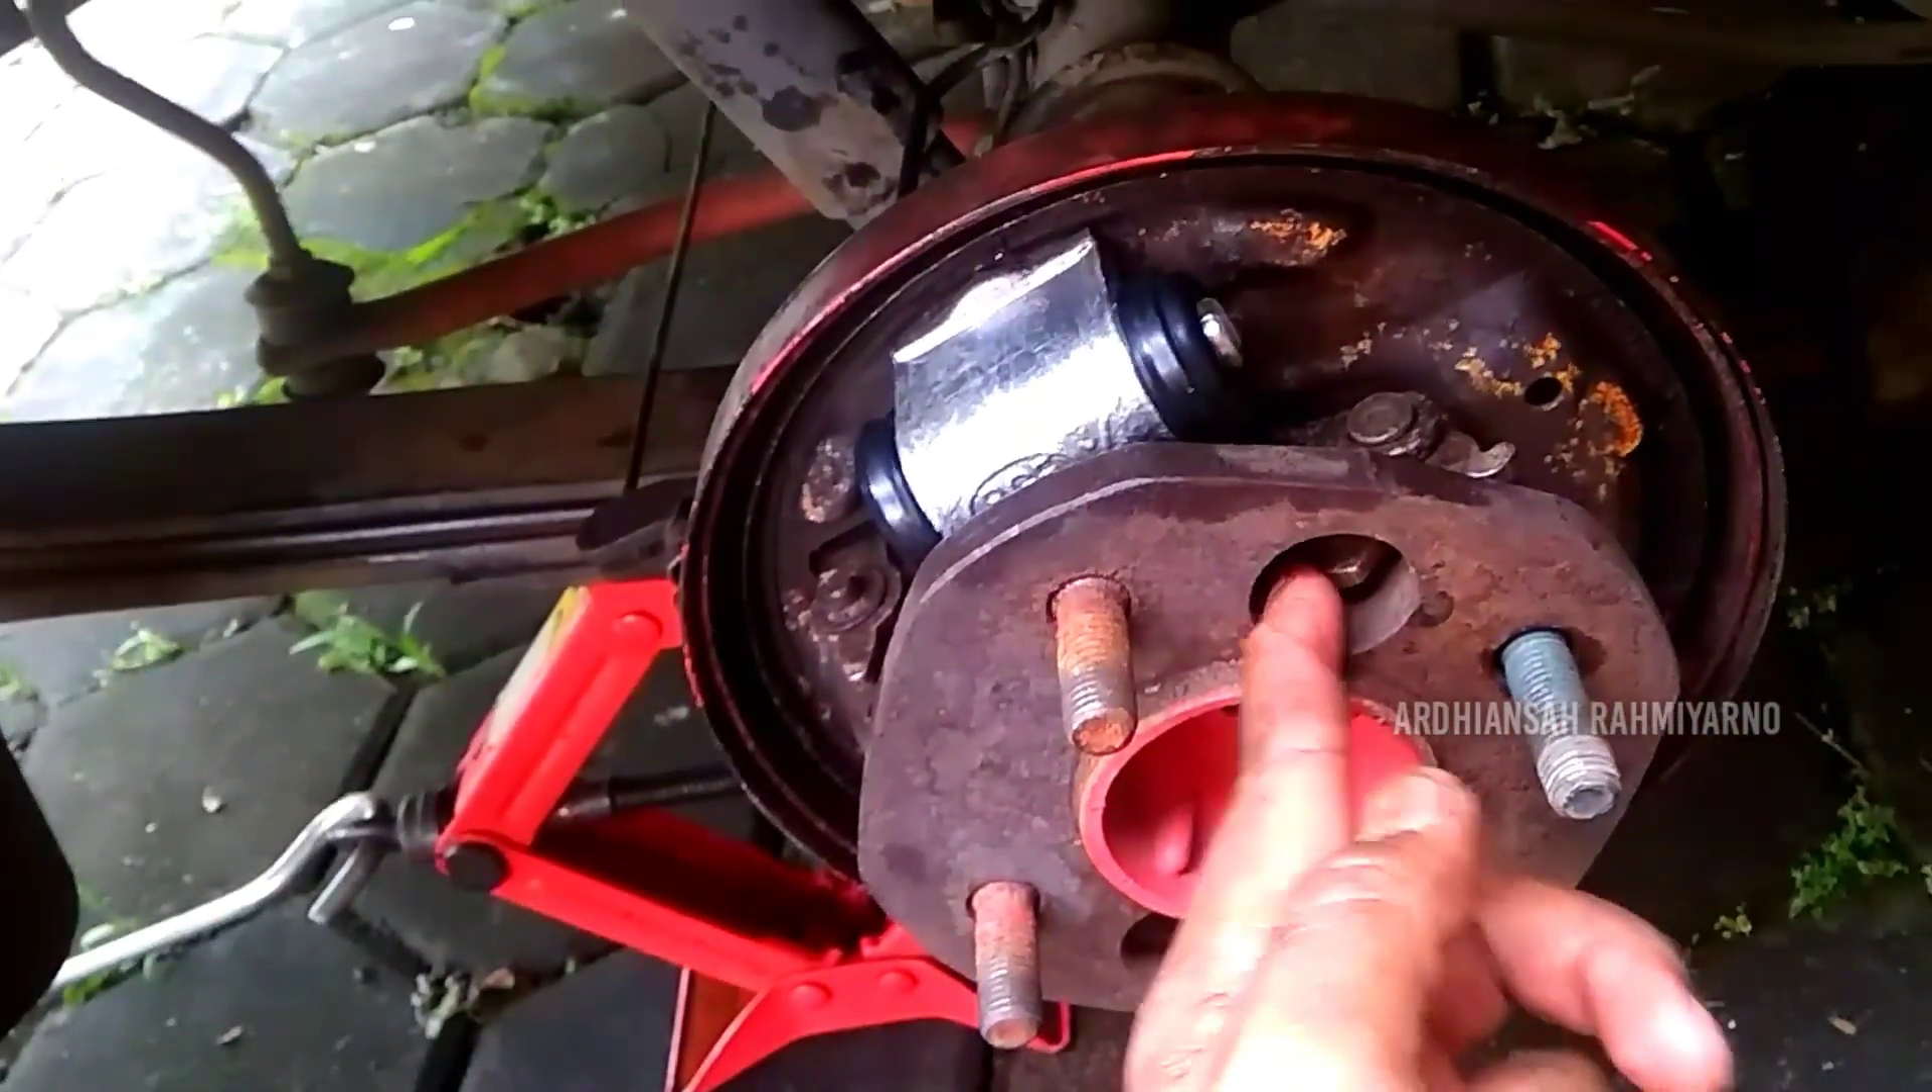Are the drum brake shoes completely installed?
No.